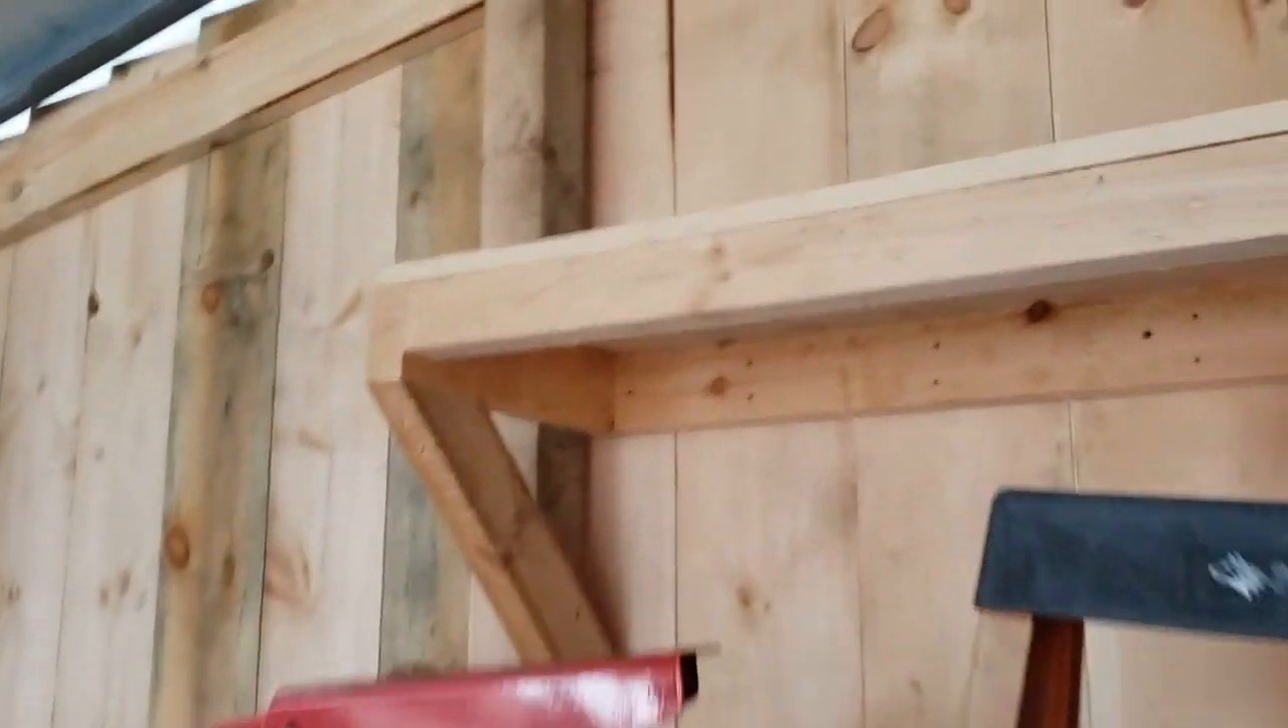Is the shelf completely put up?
Yes.